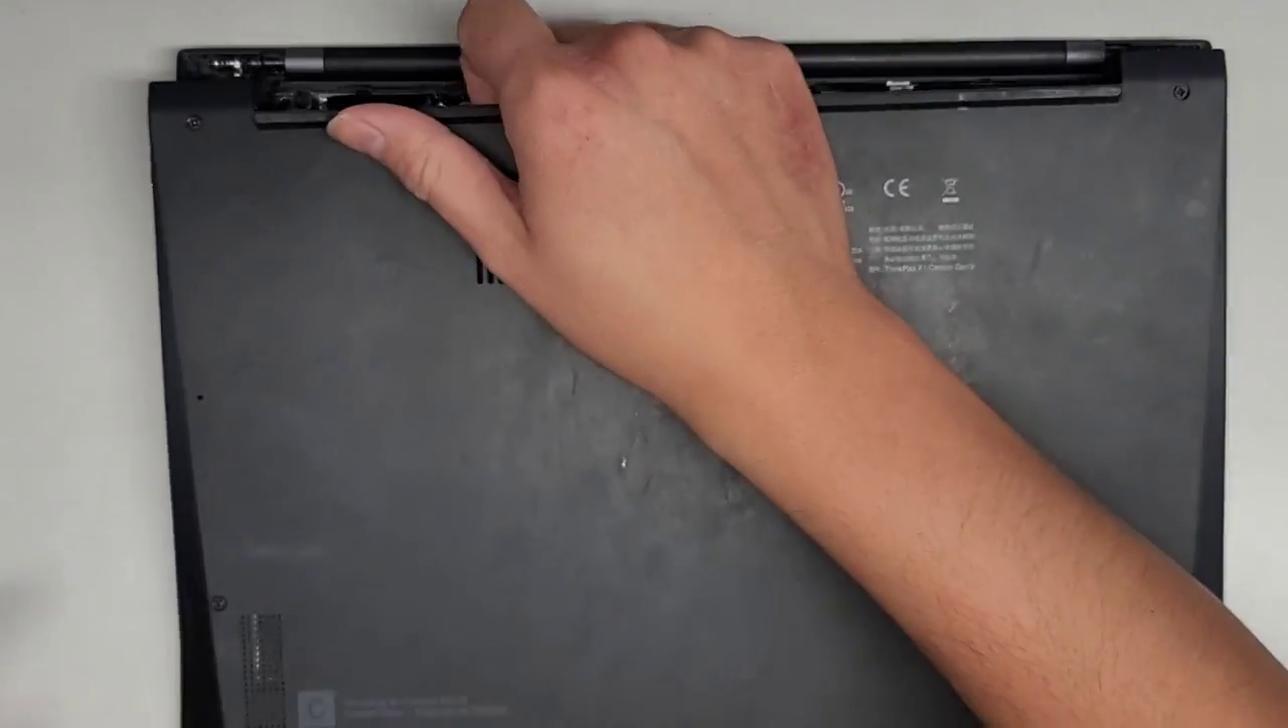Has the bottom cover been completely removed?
No.